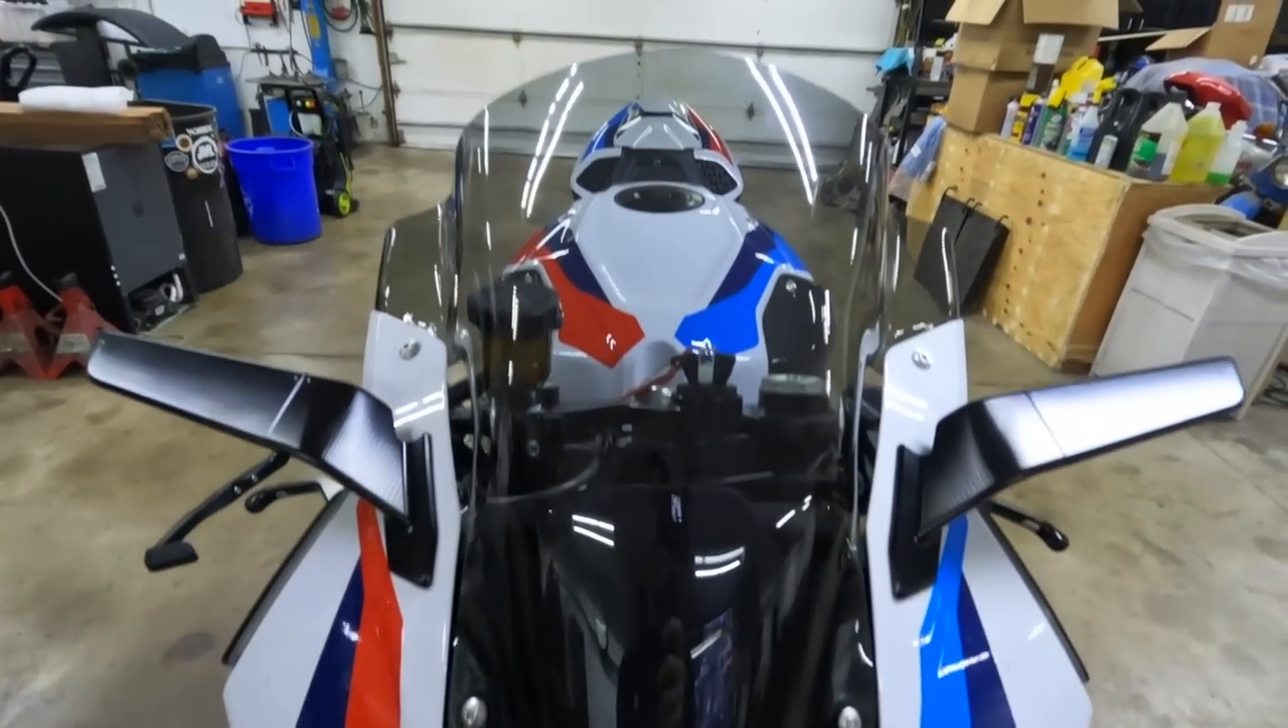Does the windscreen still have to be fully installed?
No.